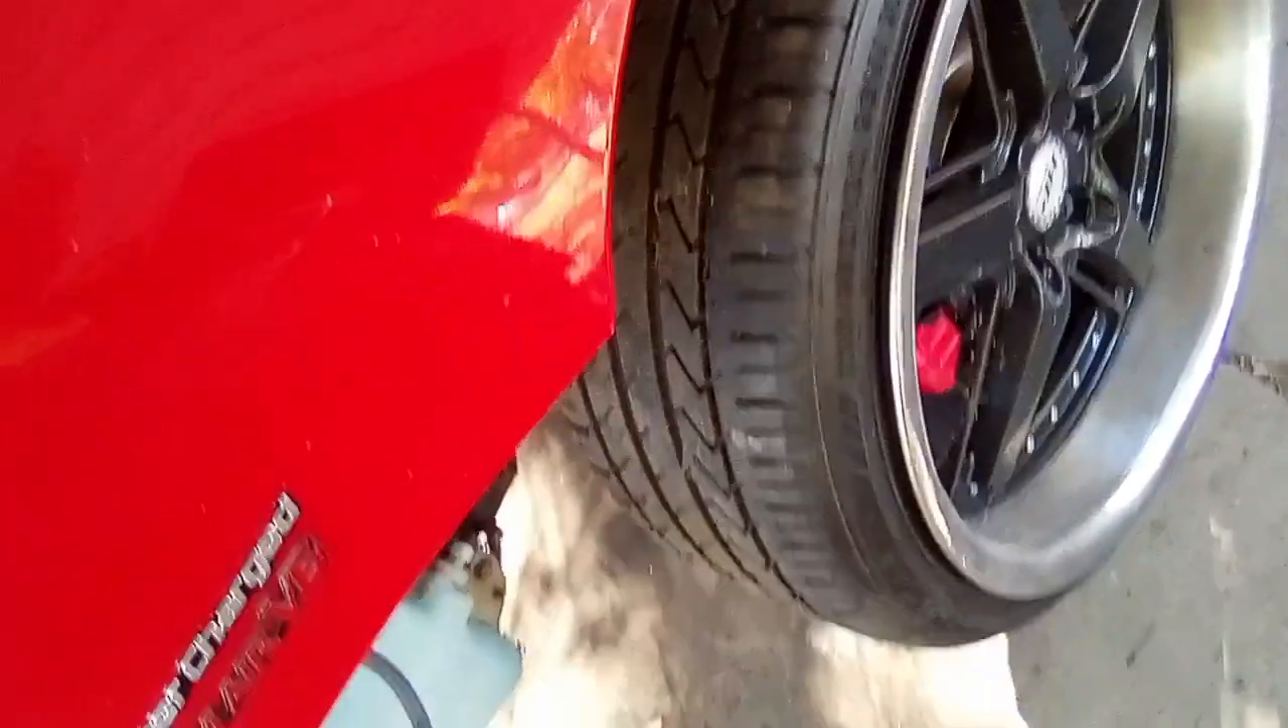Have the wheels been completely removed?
No.